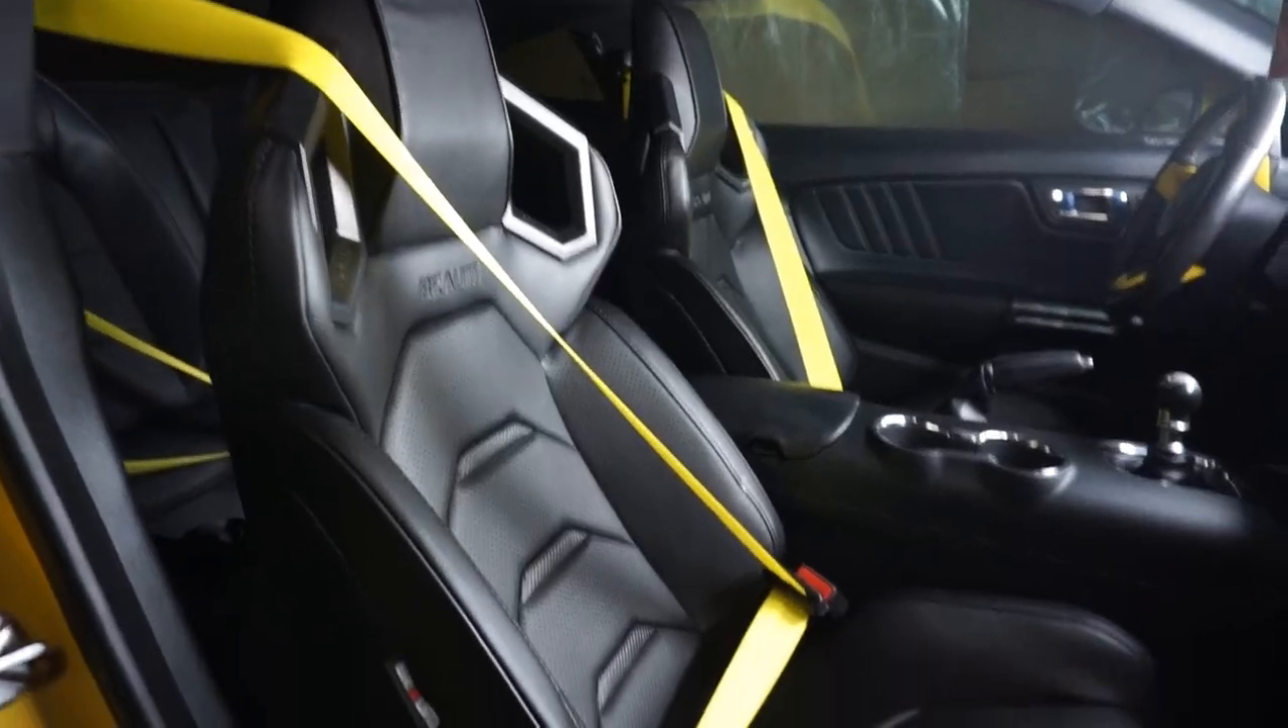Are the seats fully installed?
Yes.